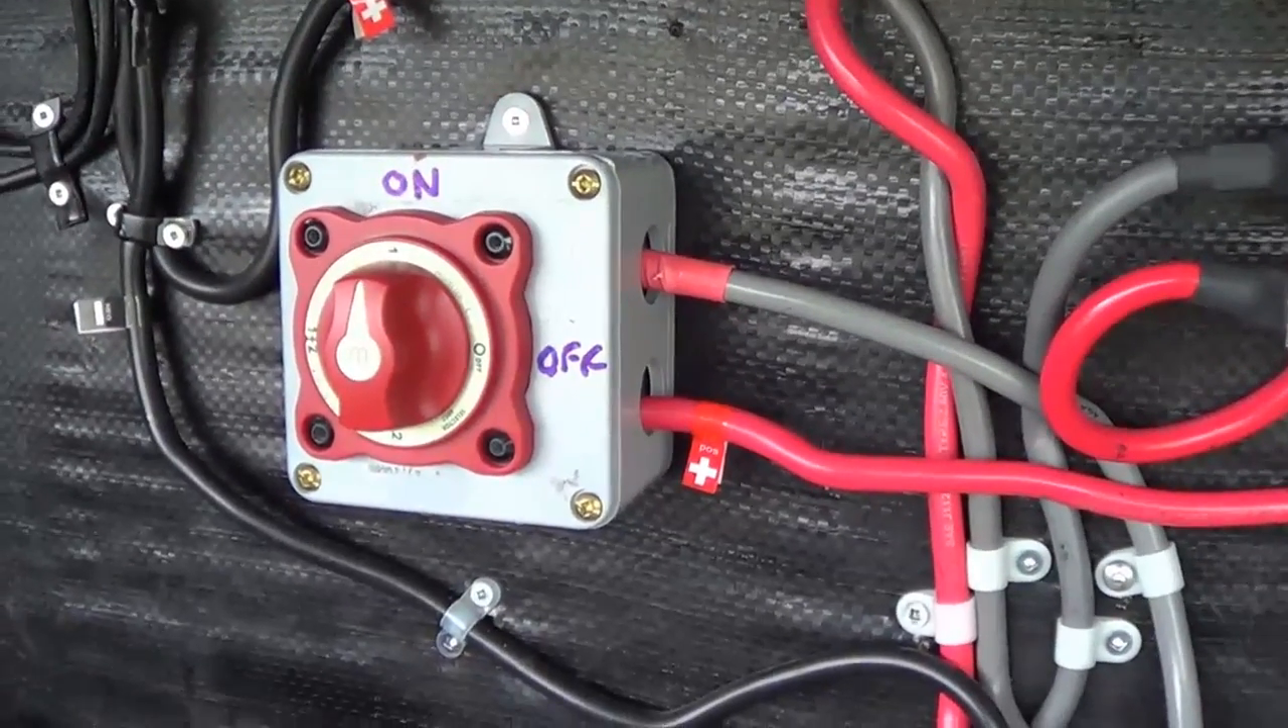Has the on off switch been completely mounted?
Yes.